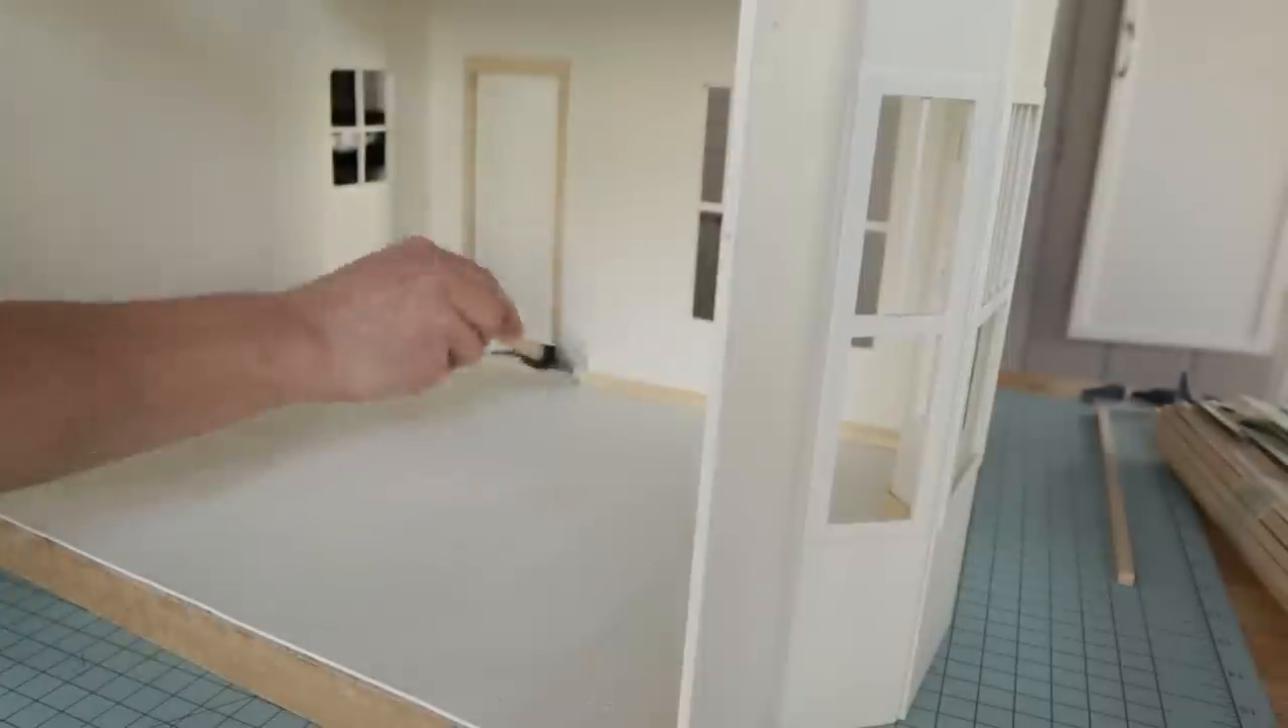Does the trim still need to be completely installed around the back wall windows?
Yes.